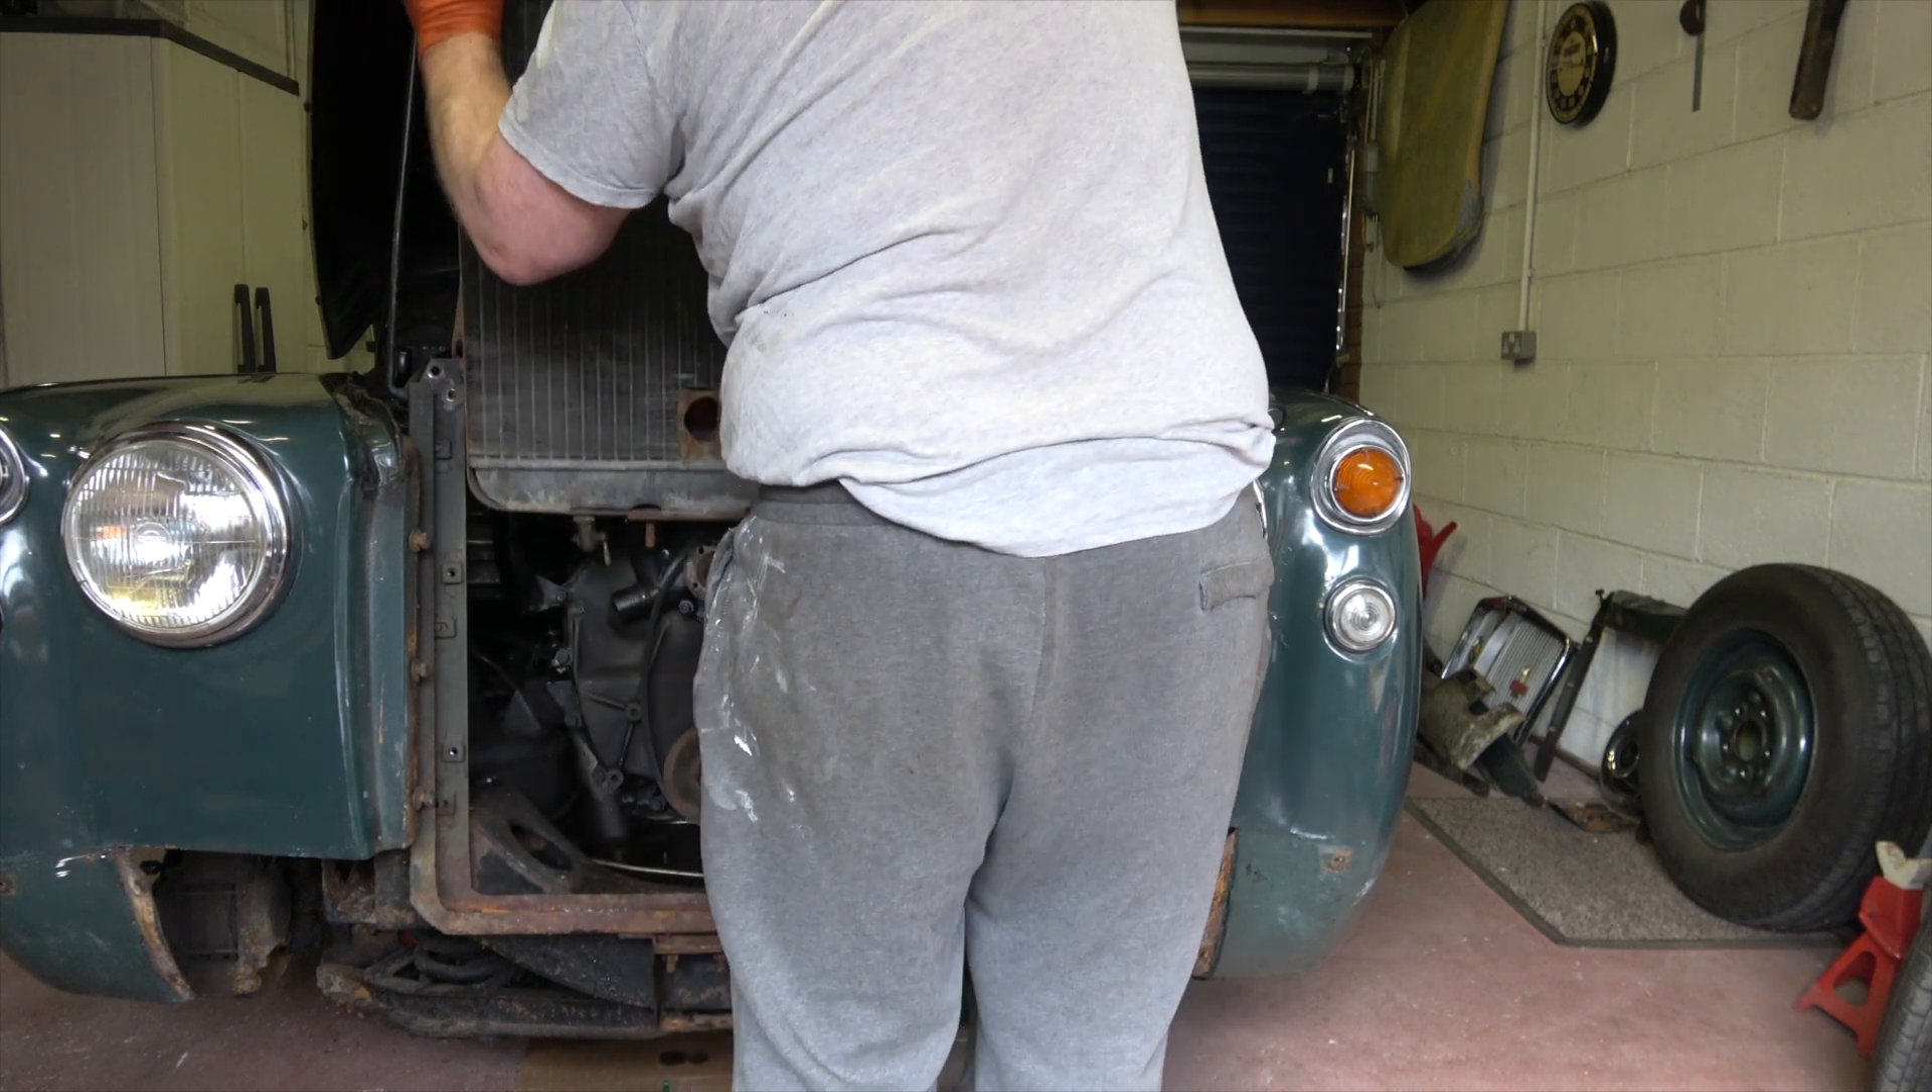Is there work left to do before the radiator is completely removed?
Yes.